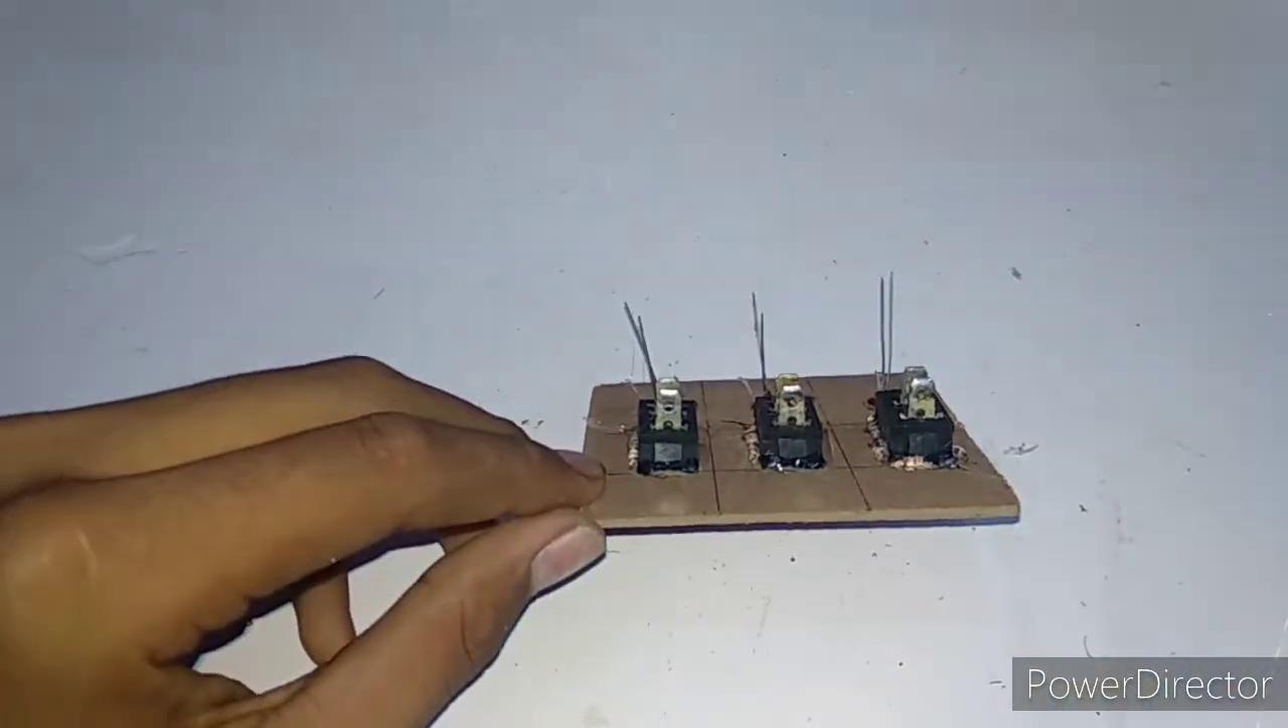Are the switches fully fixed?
Yes.